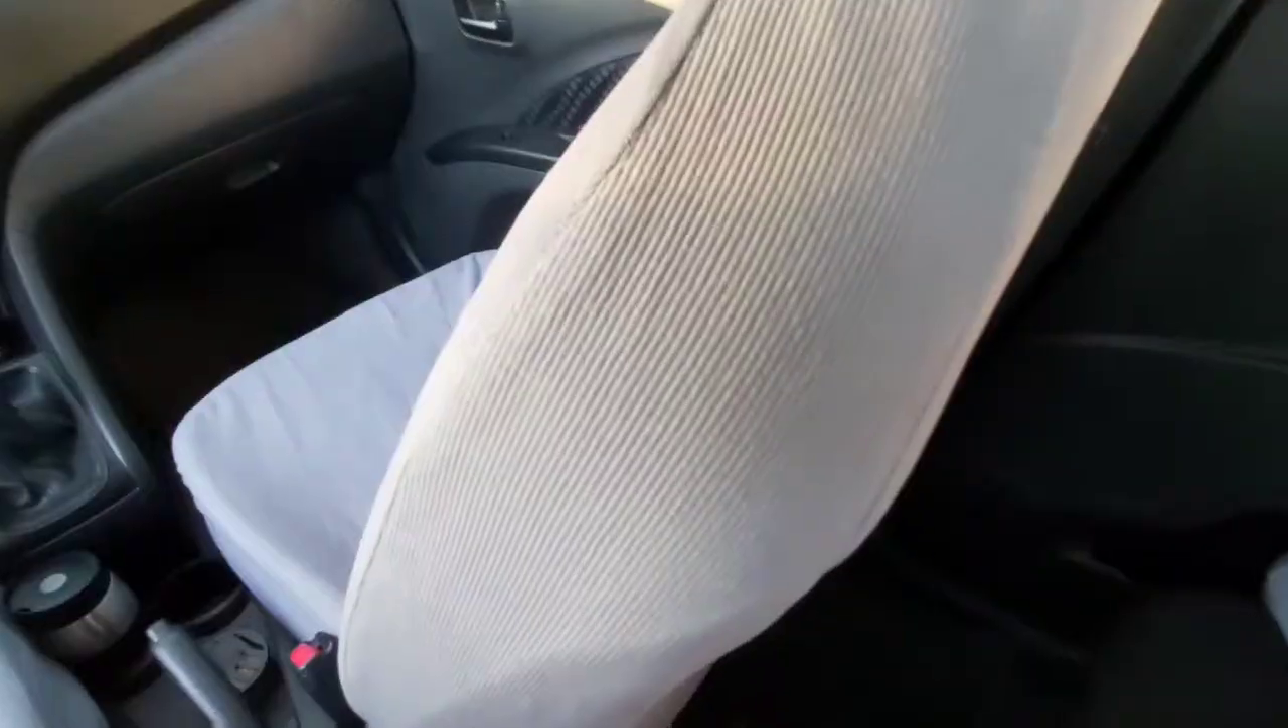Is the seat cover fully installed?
Yes.